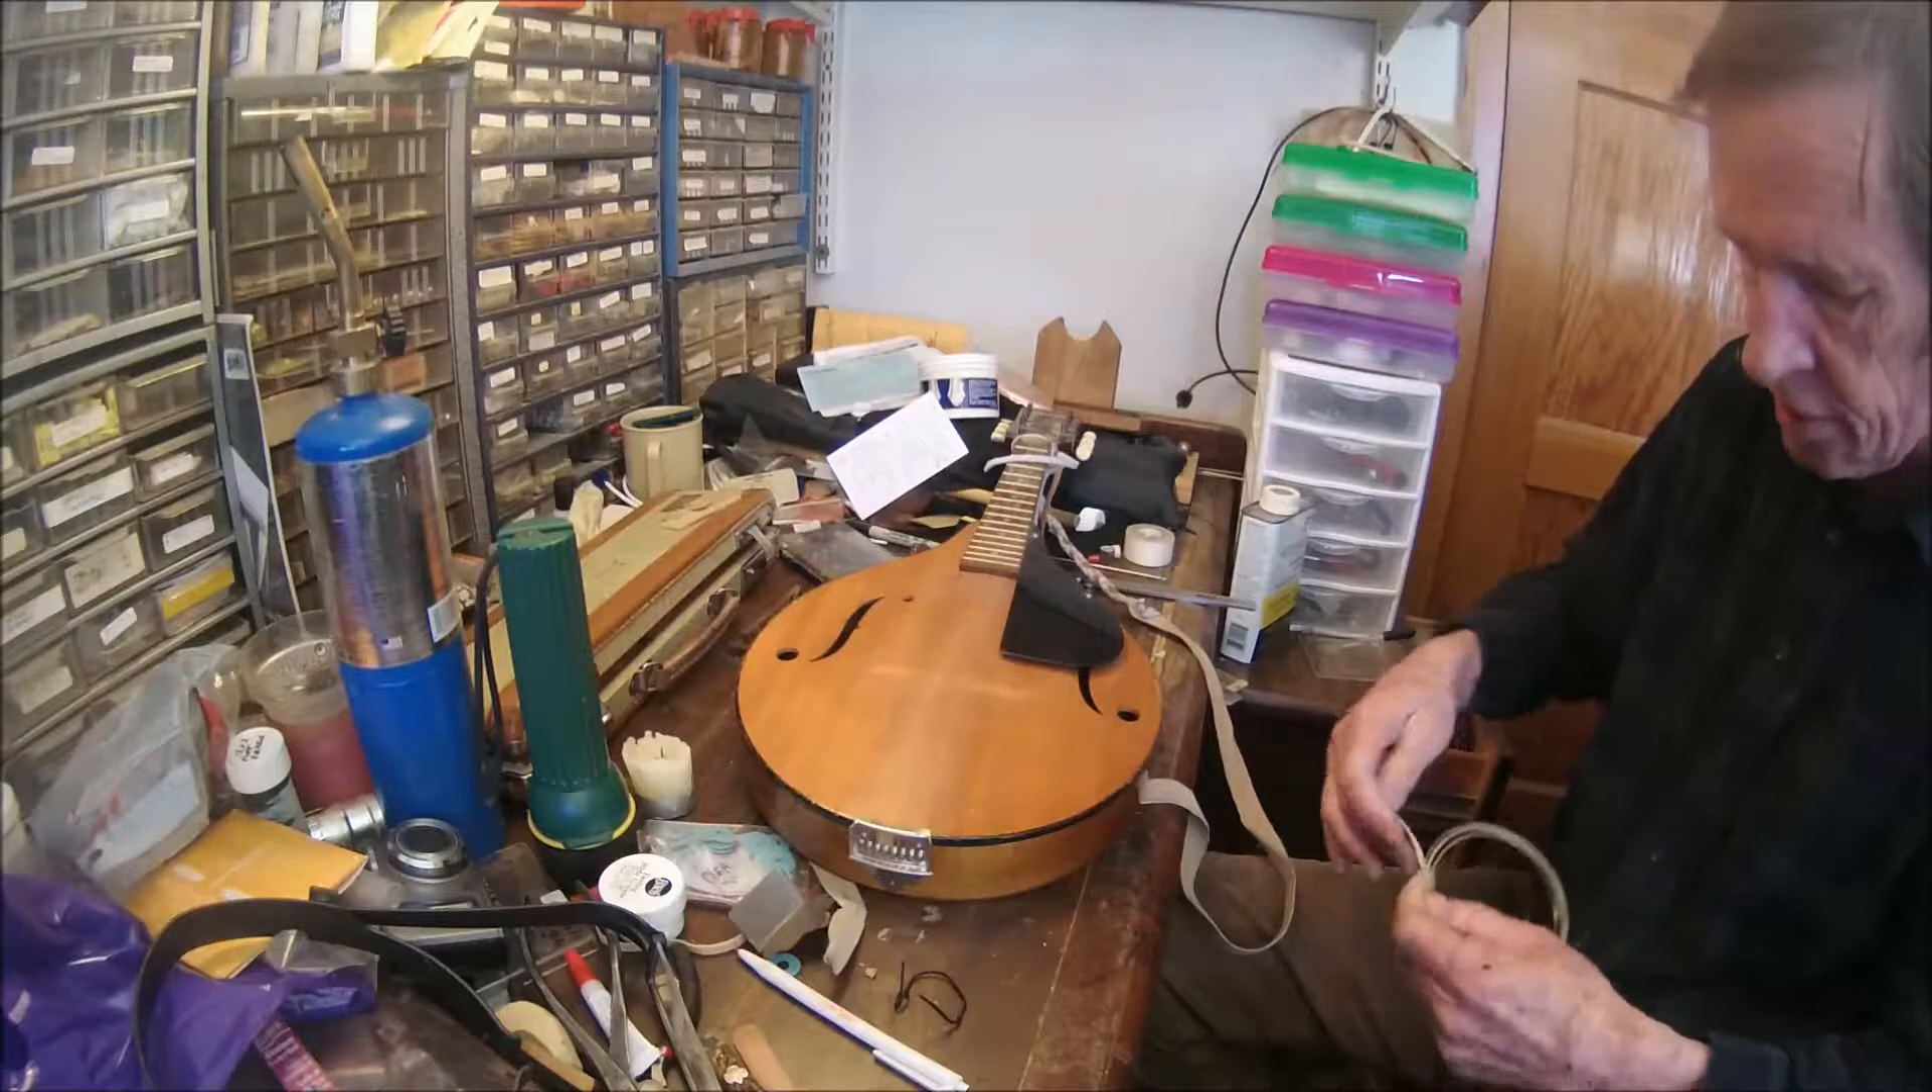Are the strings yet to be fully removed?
No.